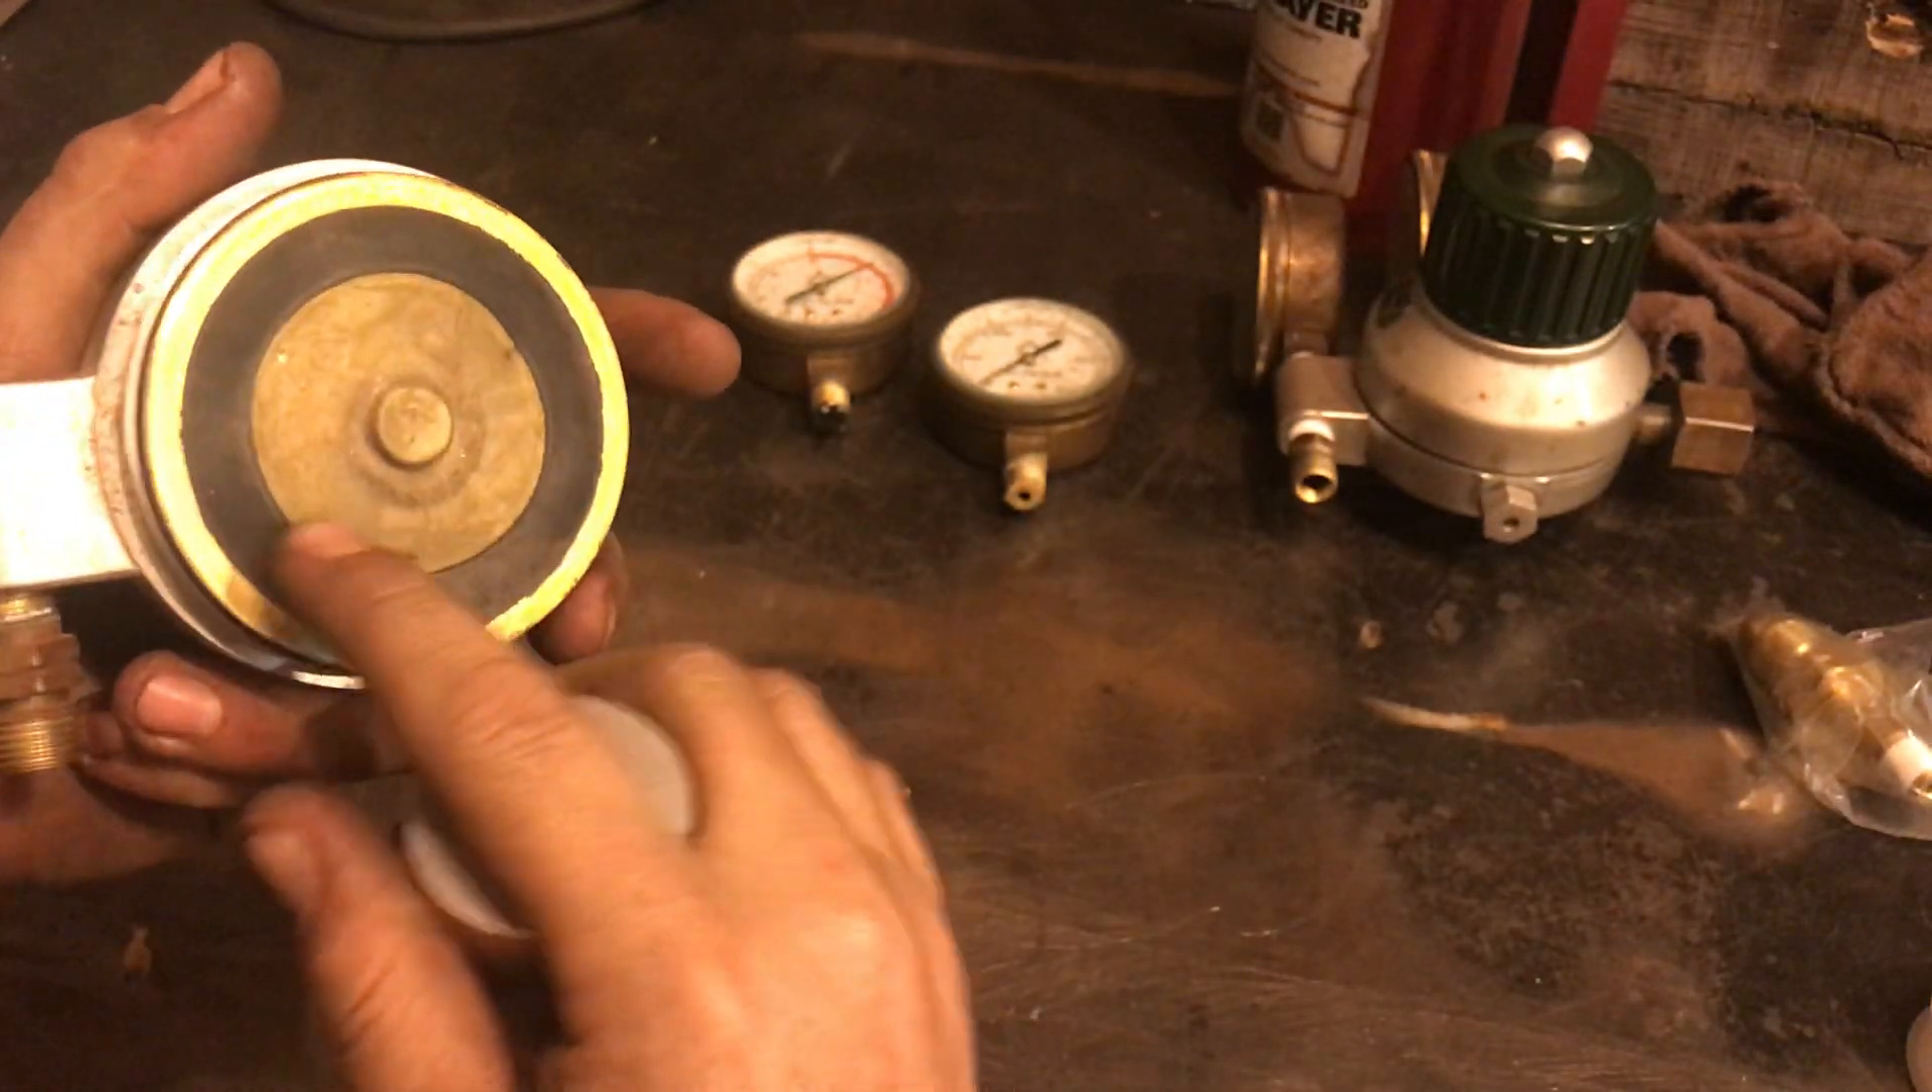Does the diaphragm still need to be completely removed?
Yes.